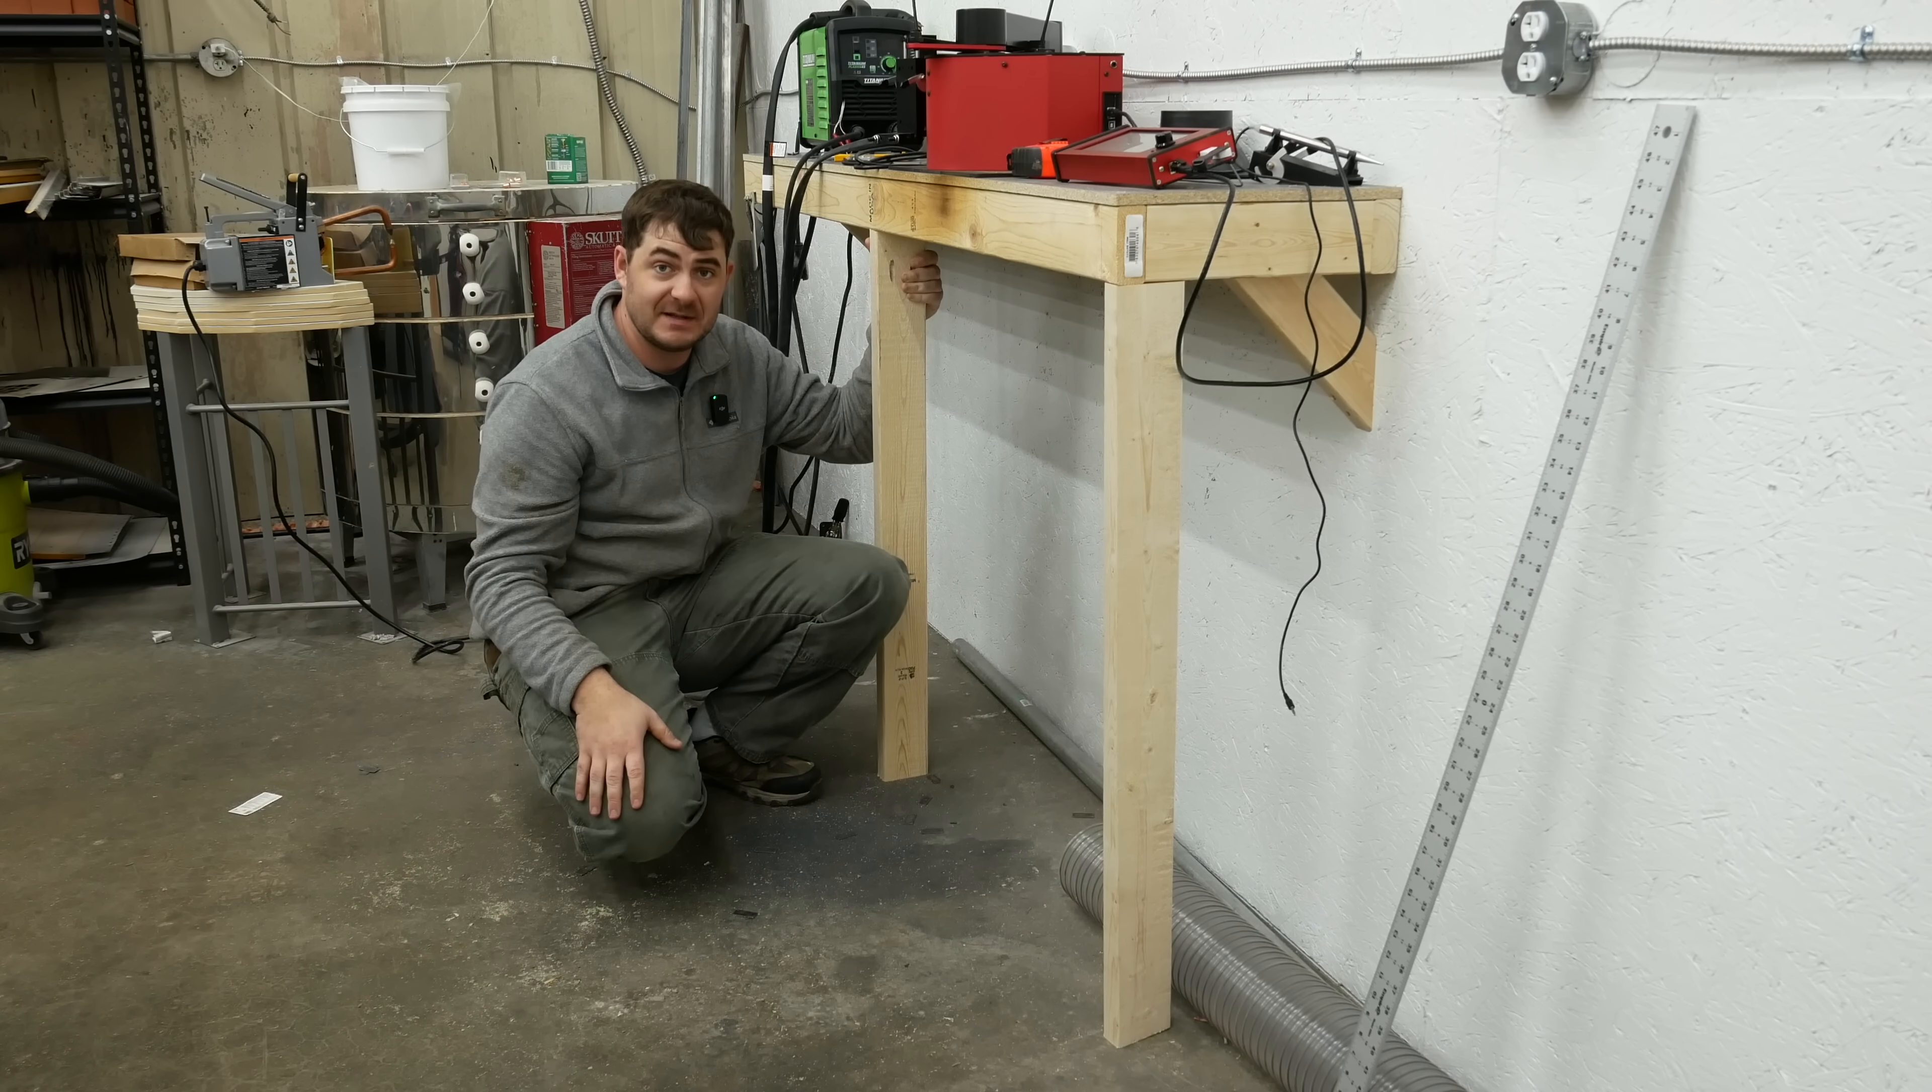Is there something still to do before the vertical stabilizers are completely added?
No.